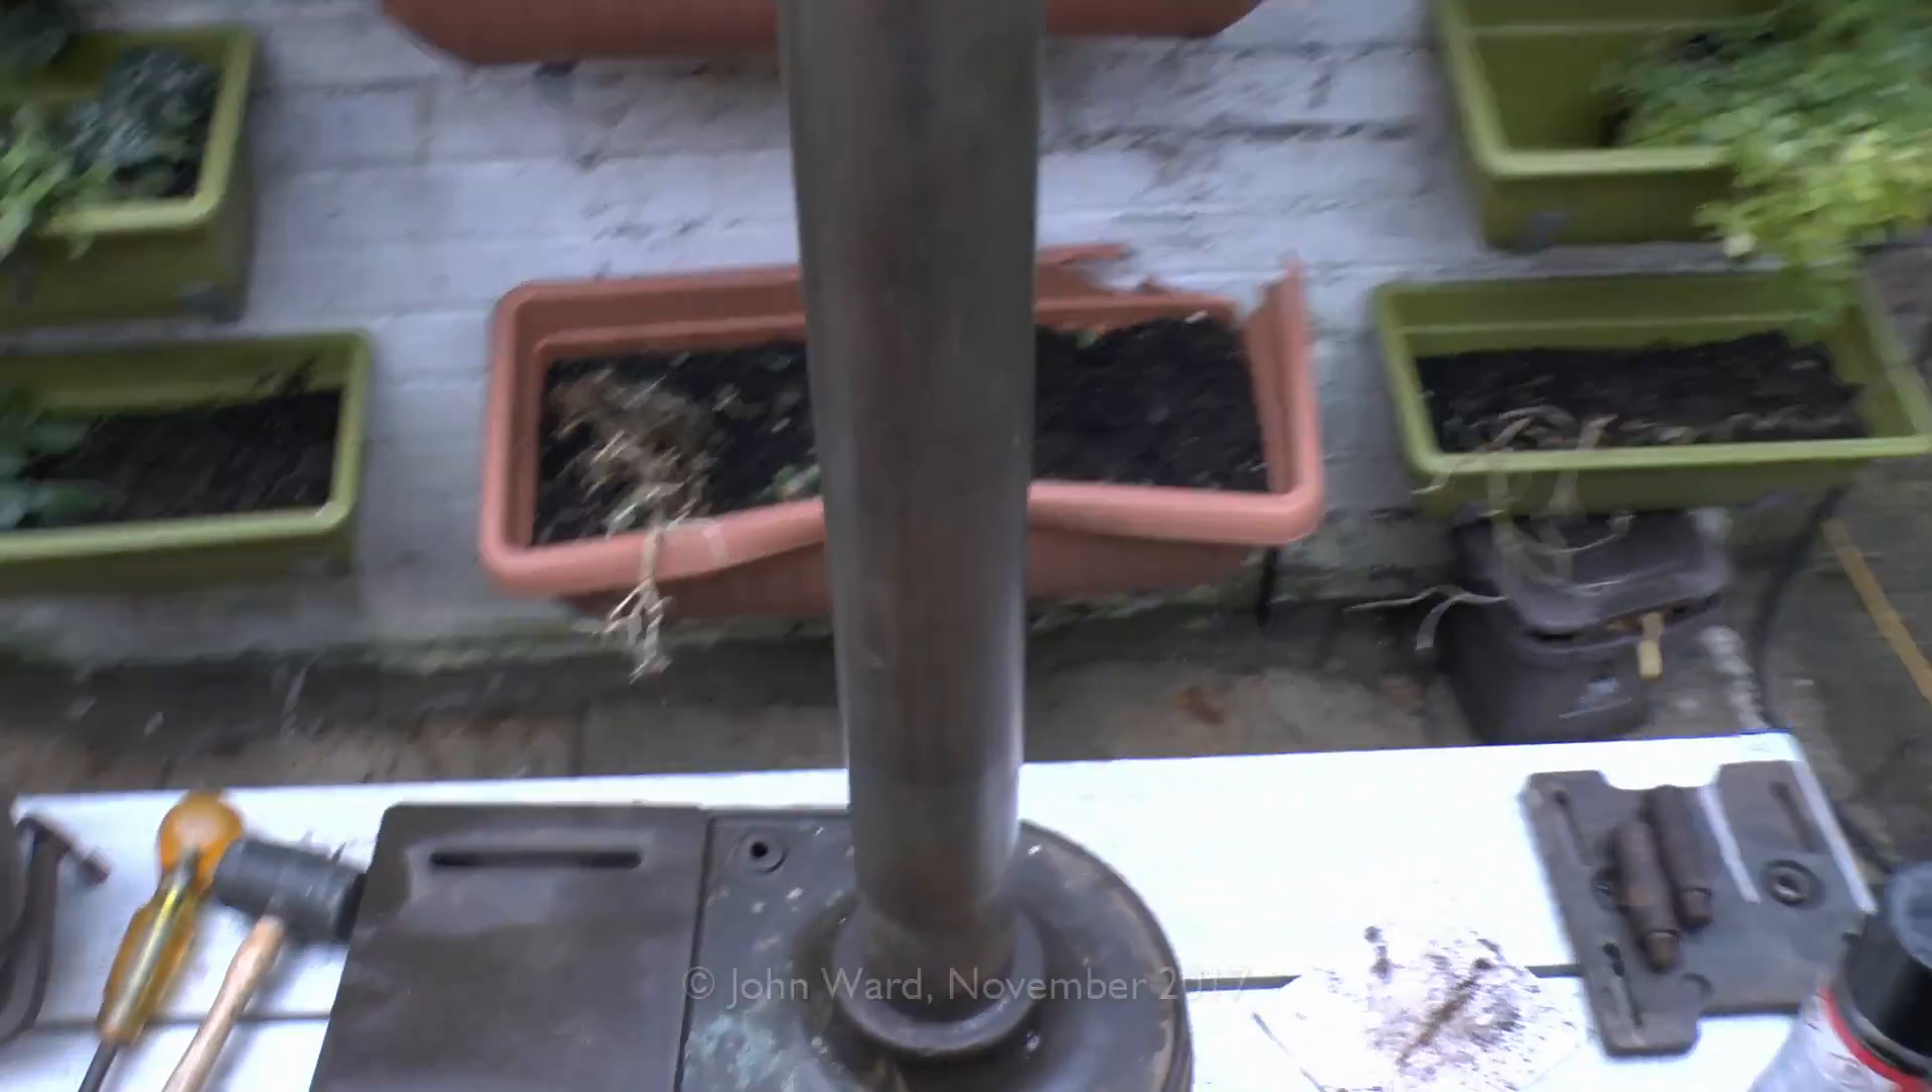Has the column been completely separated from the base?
No.